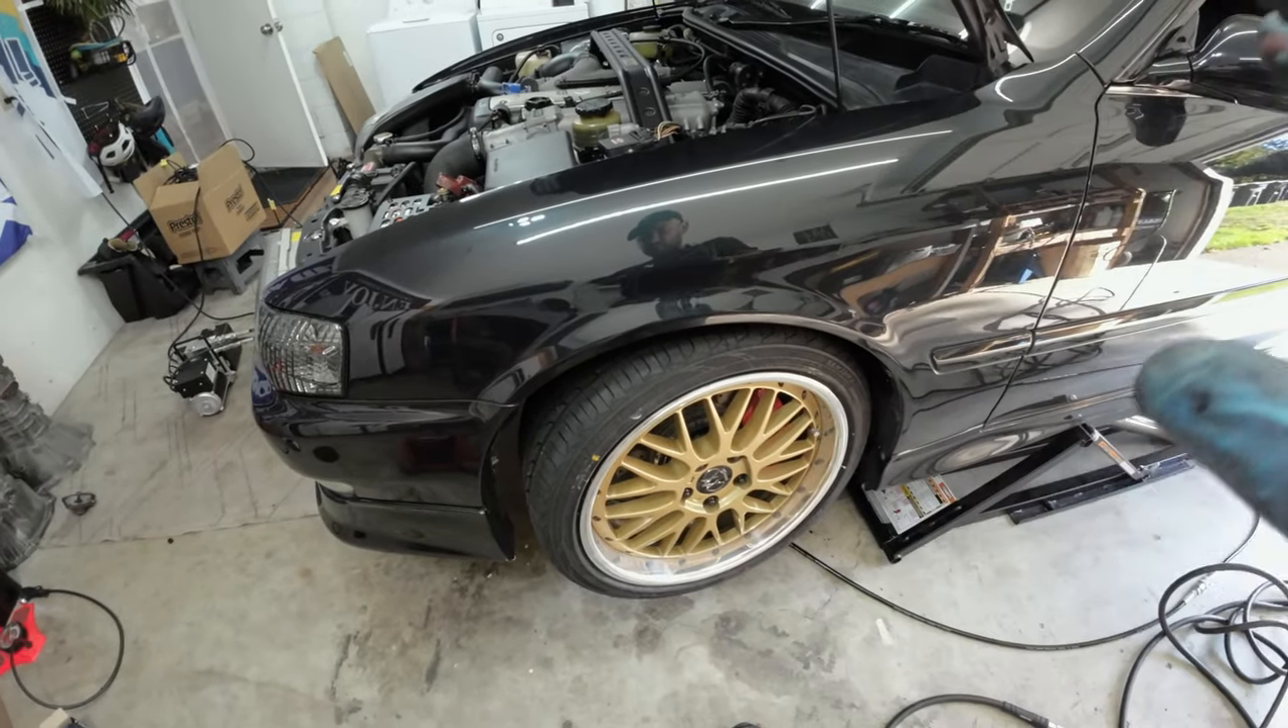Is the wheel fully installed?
Yes.